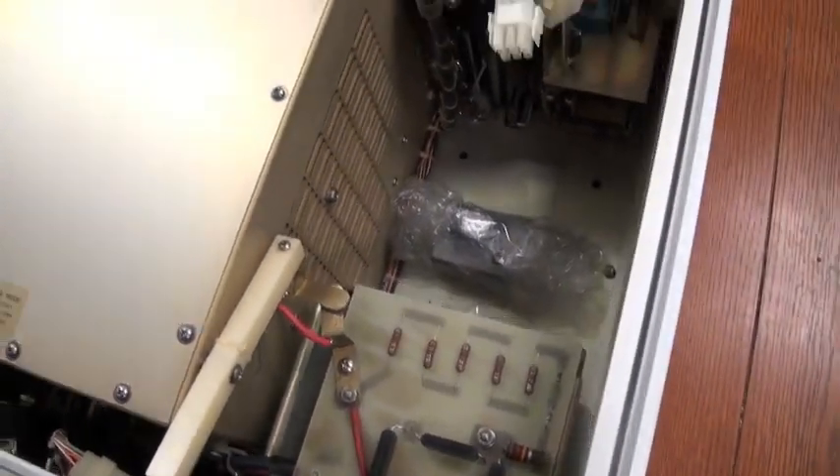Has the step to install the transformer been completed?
No.